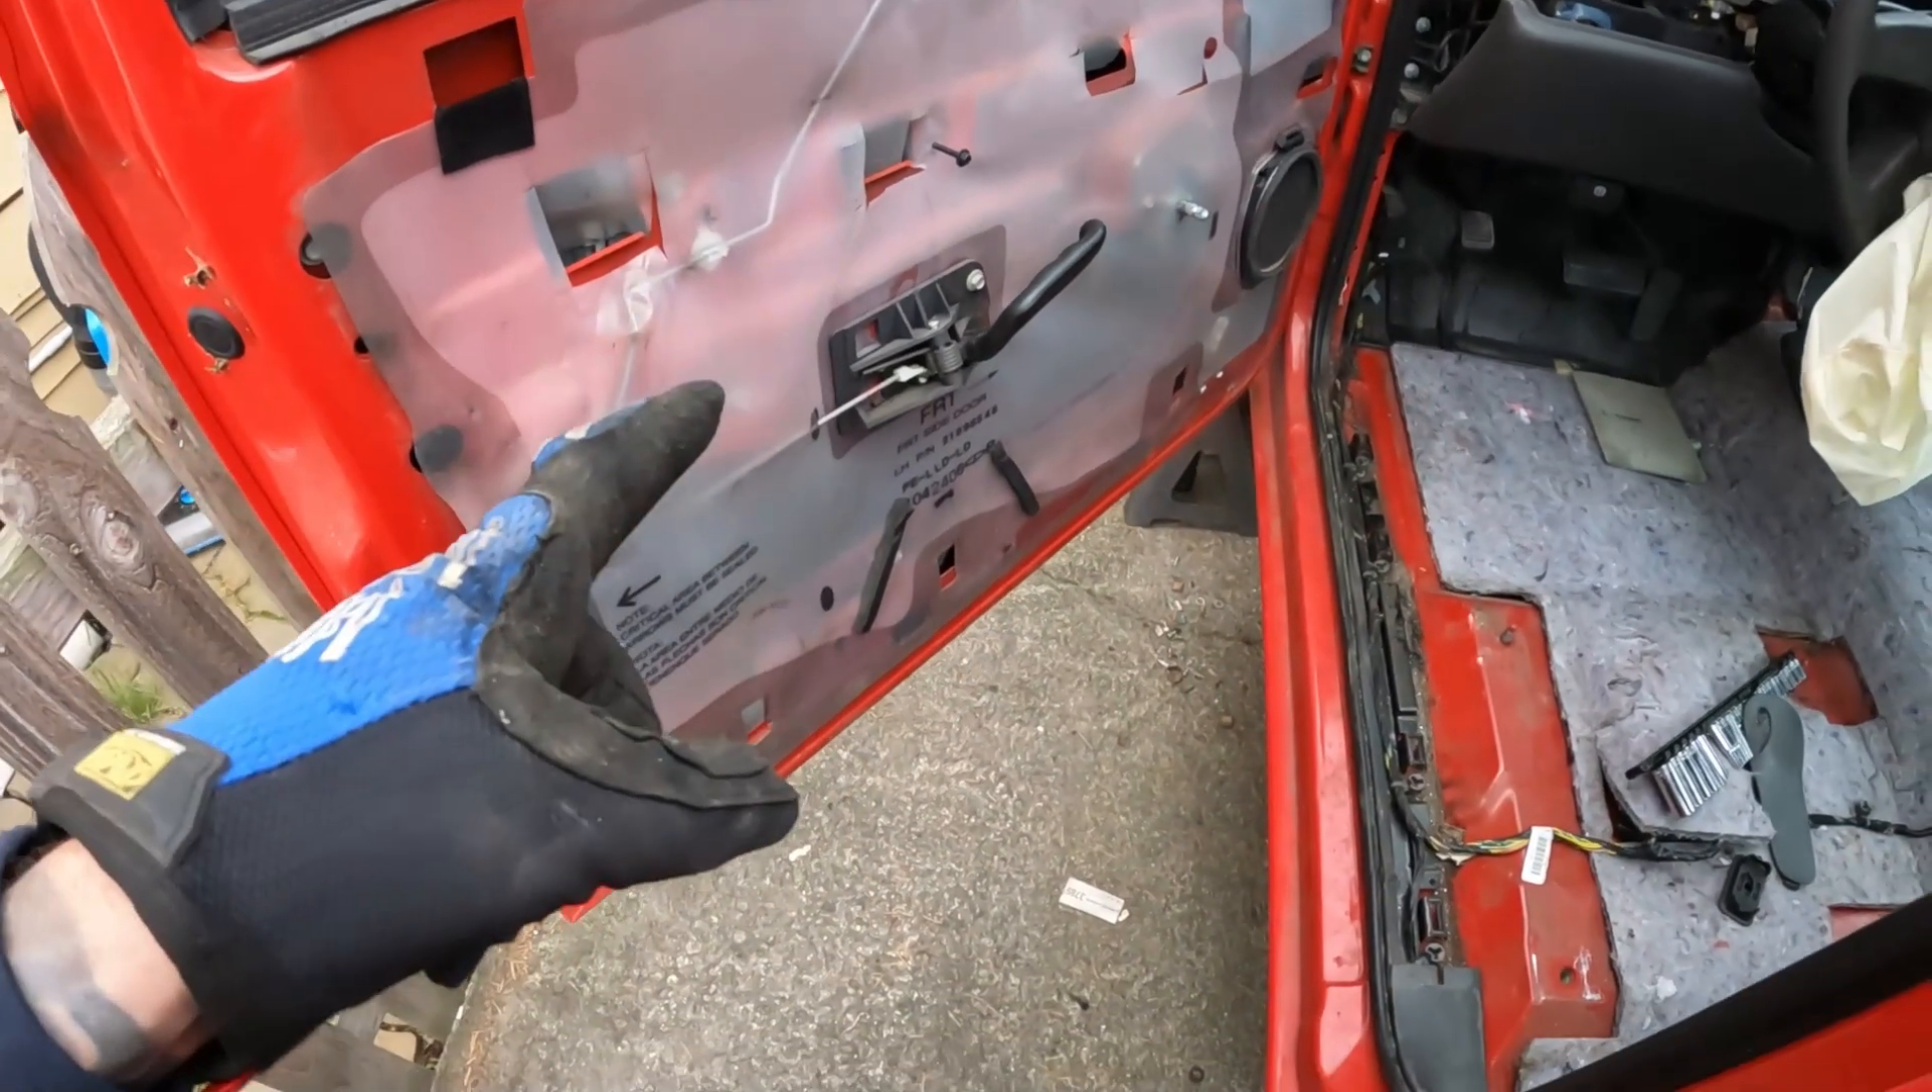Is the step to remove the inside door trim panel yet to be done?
No.